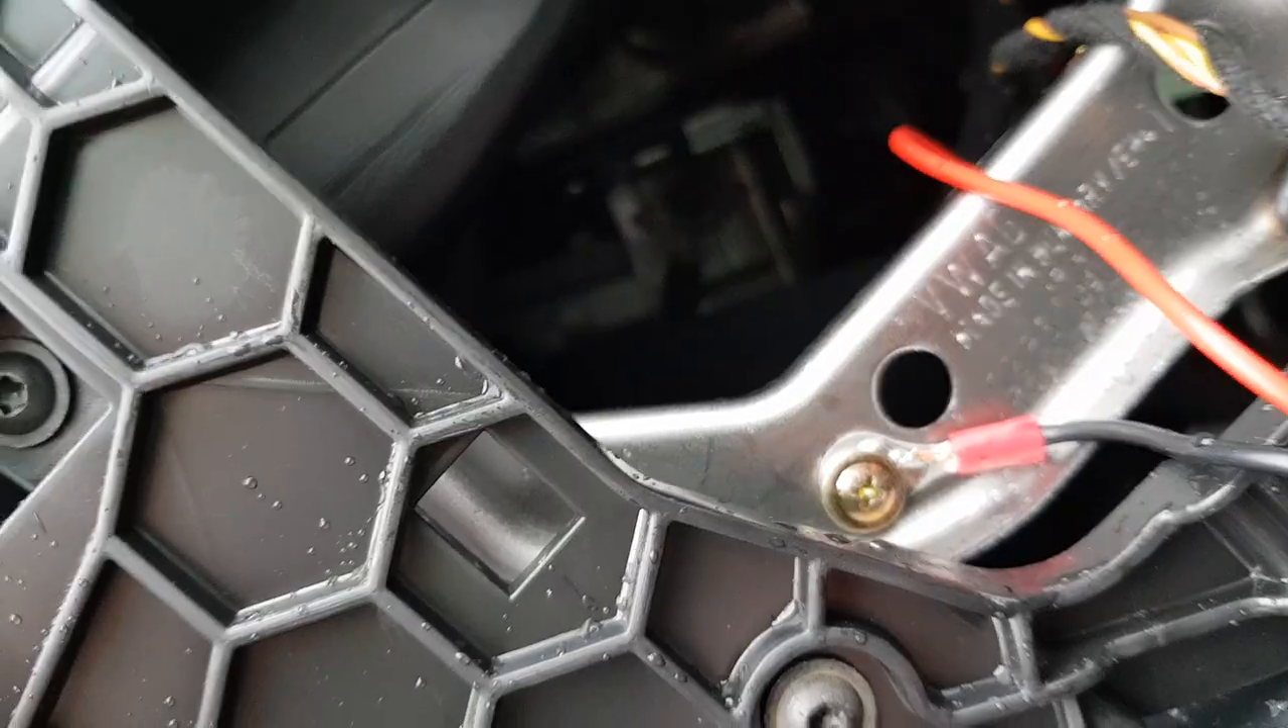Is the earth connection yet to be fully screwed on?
No.